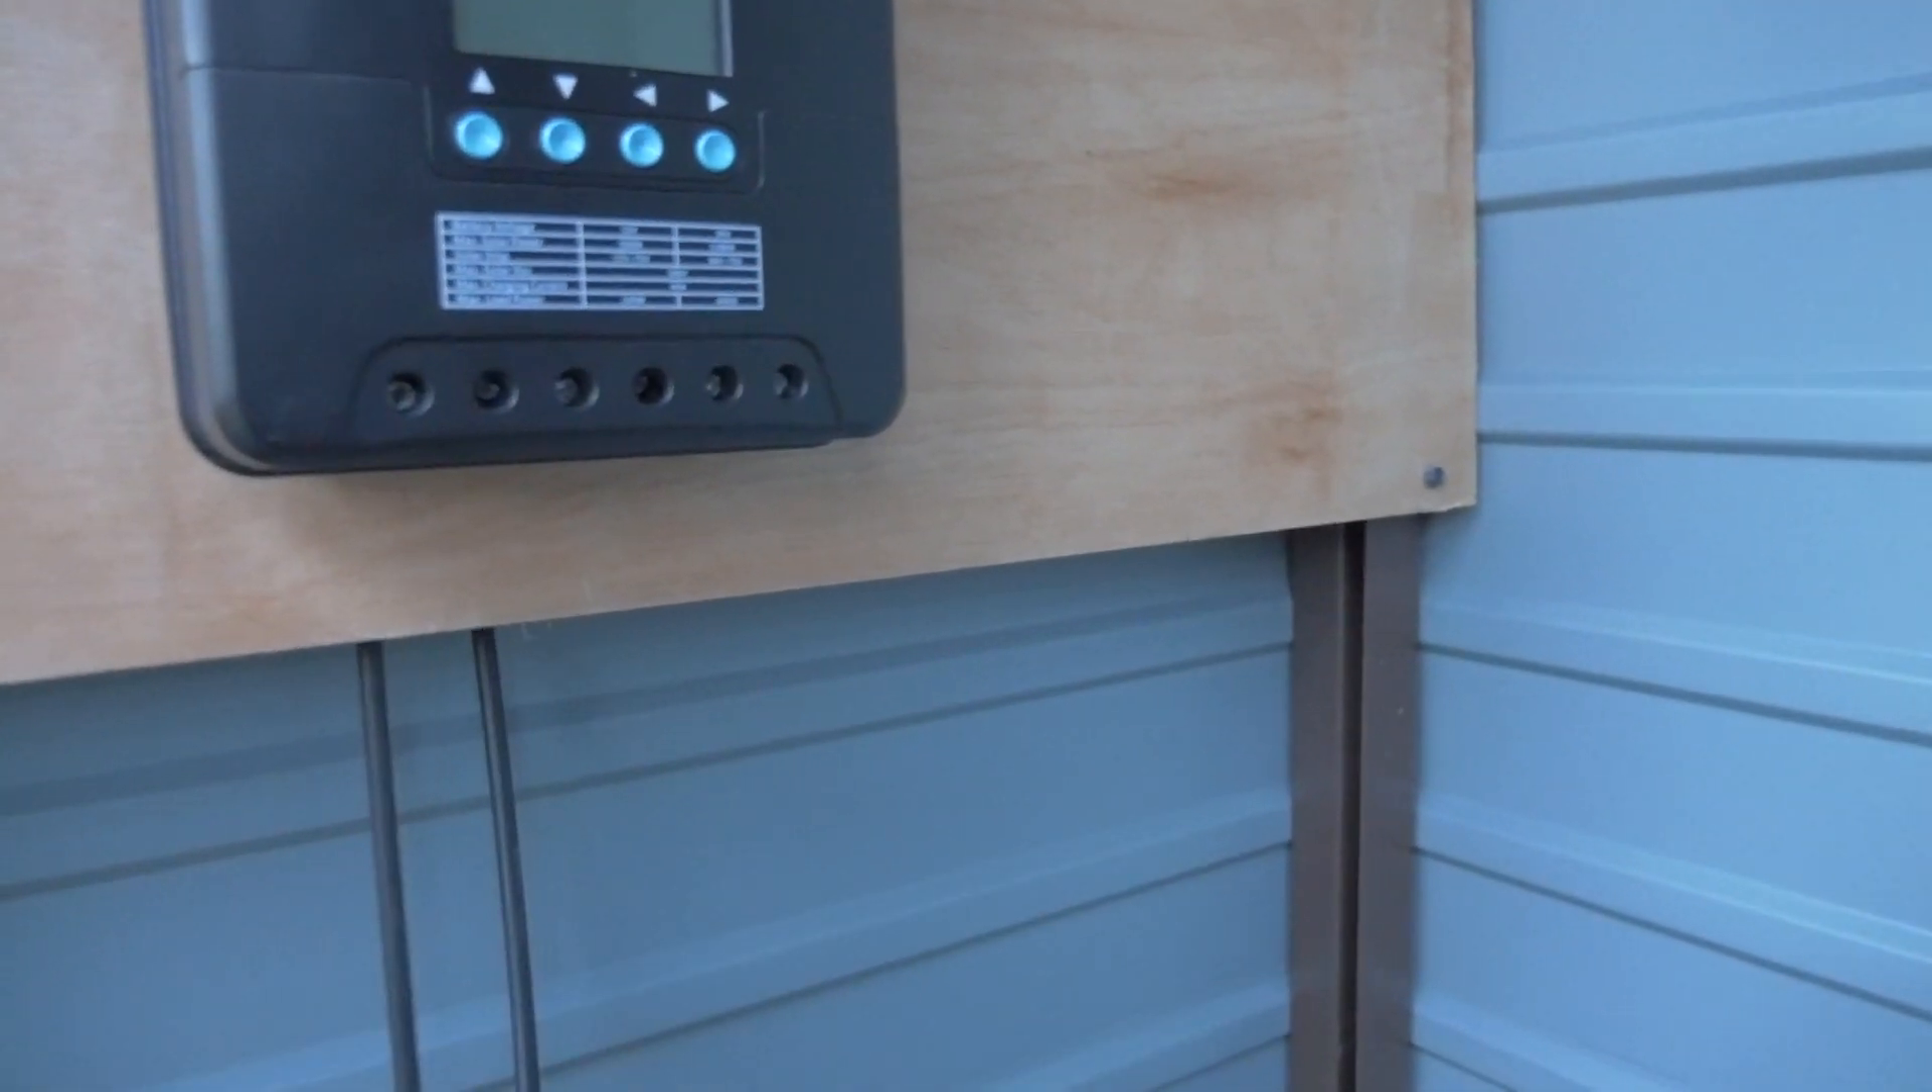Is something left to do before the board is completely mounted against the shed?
No.